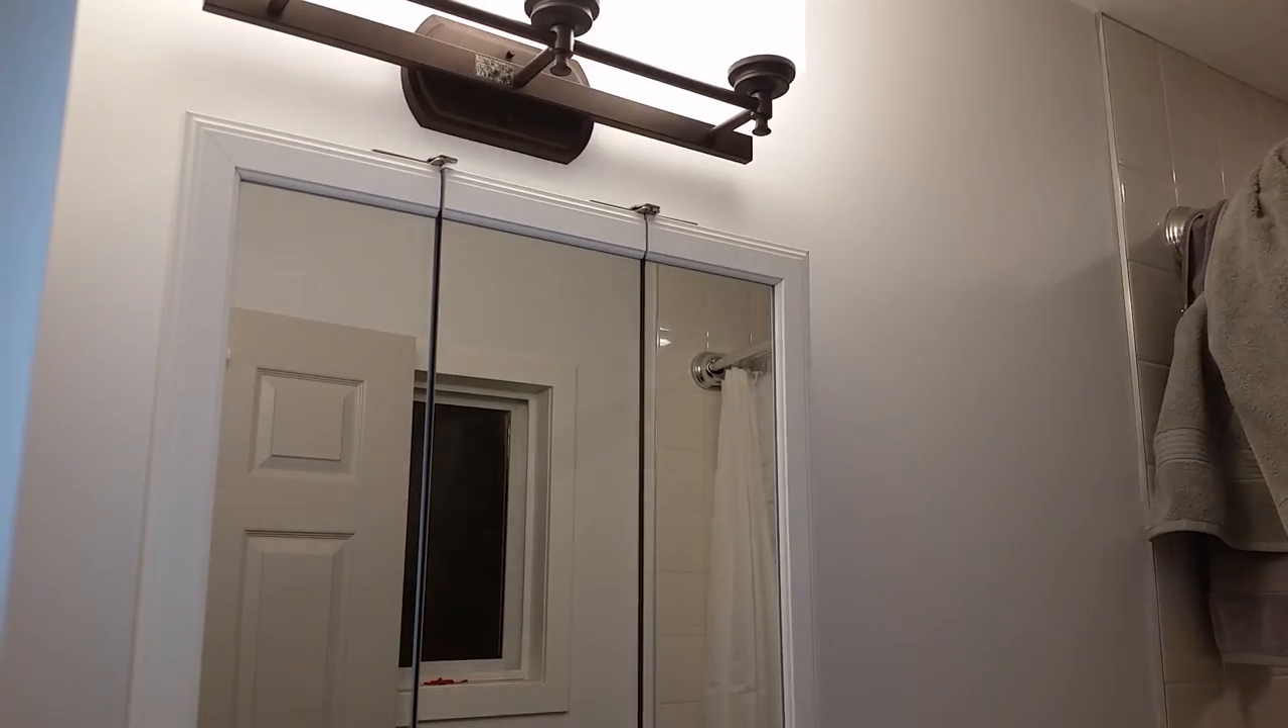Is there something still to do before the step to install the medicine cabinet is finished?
No.